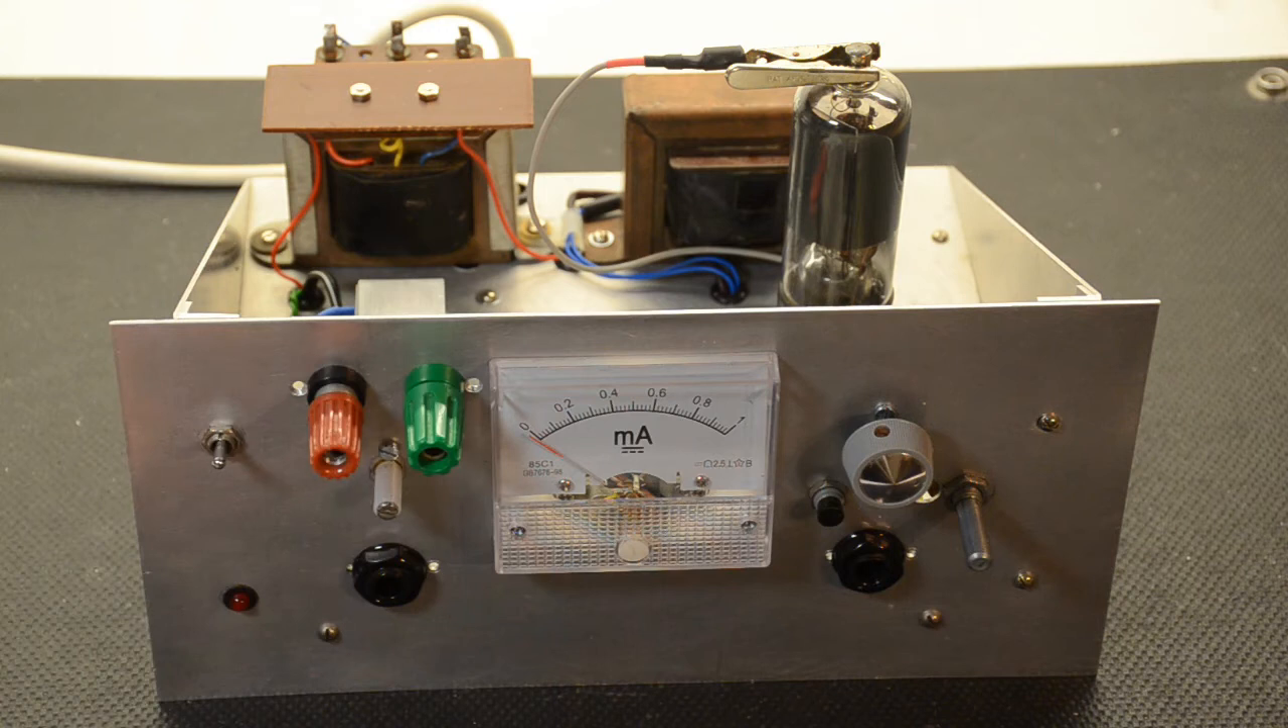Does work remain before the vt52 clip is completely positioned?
No.